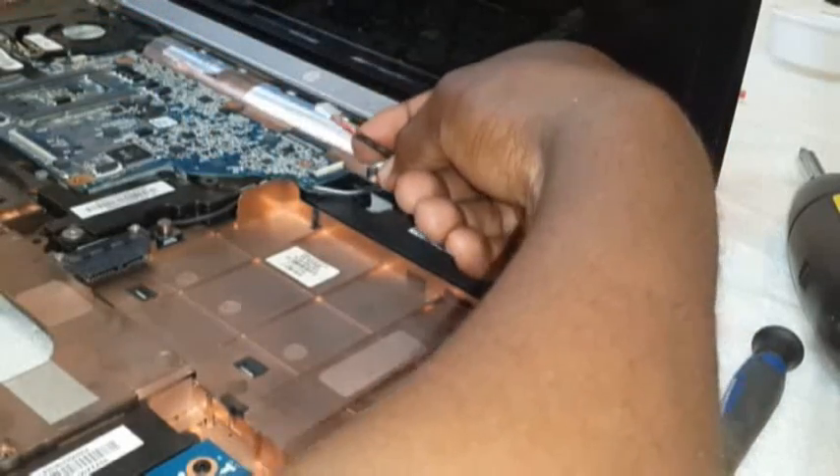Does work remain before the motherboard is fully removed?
Yes.